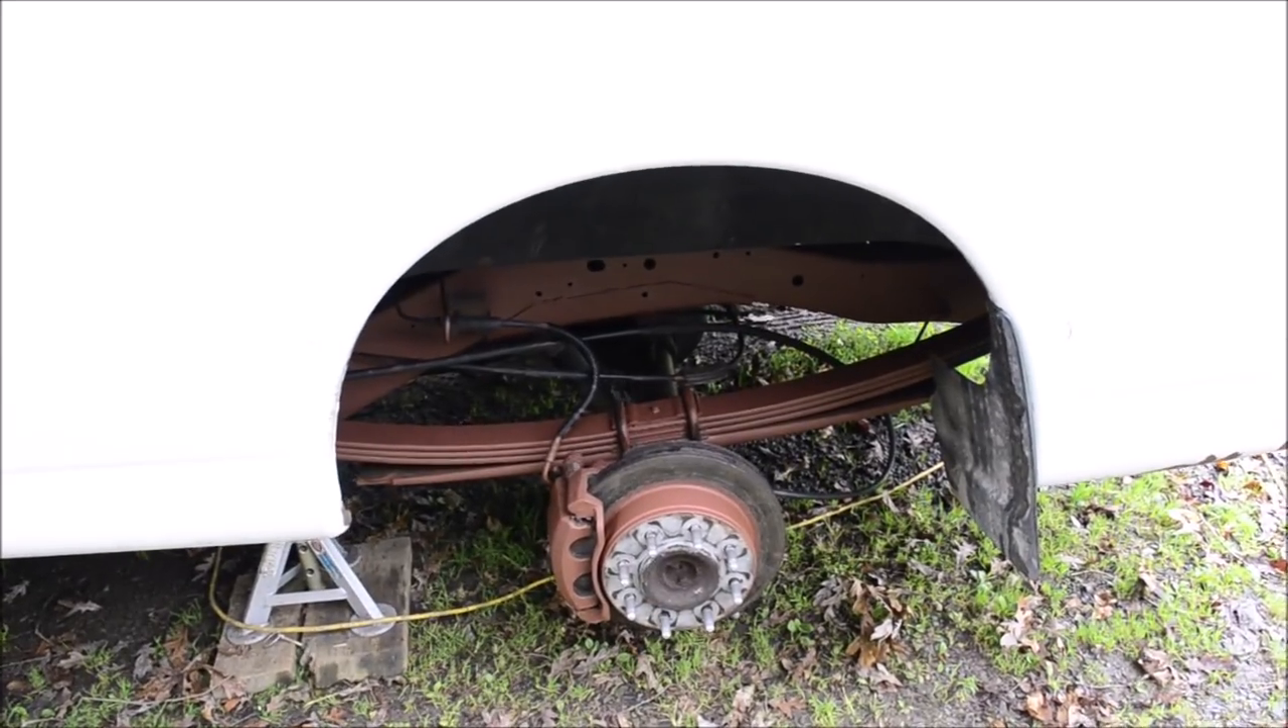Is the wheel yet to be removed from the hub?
No.